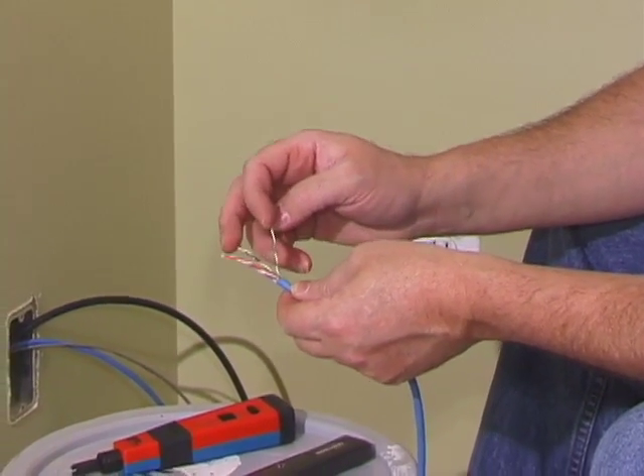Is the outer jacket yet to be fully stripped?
No.